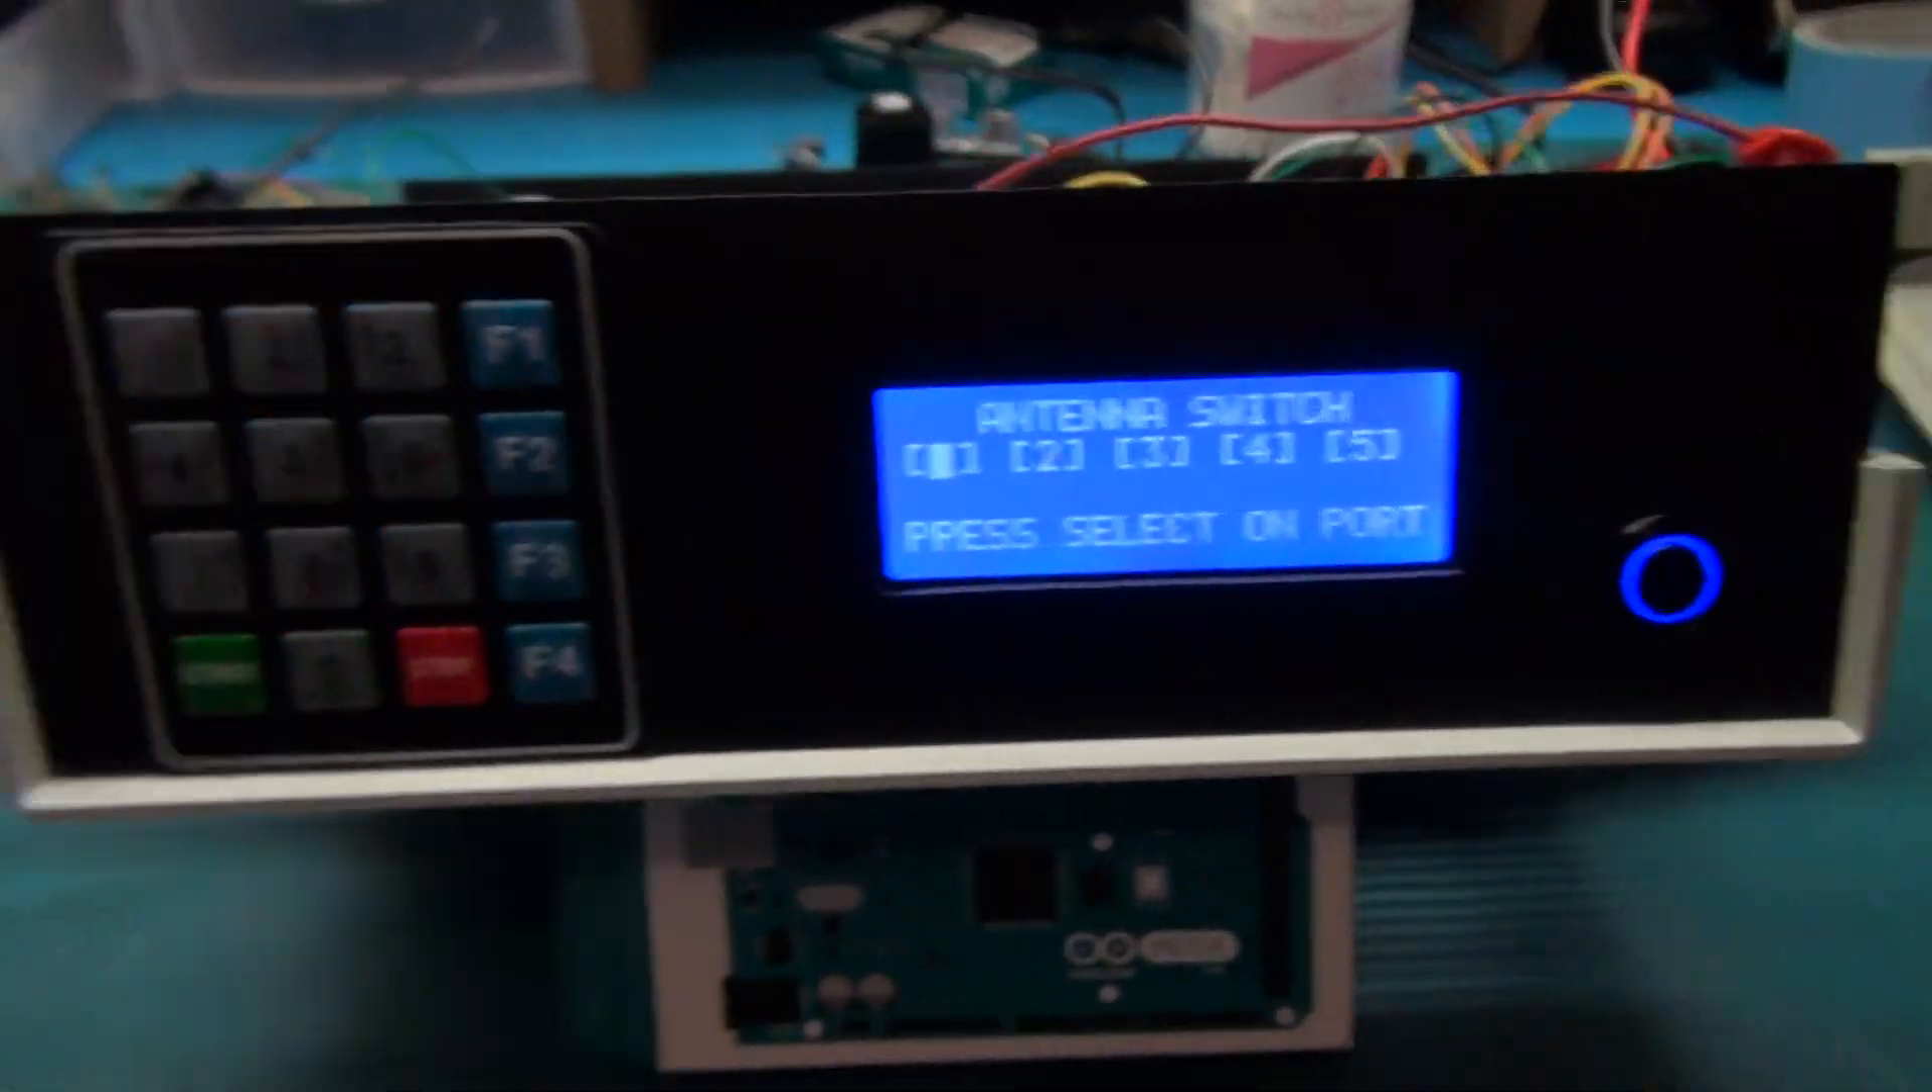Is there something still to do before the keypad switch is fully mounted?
No.